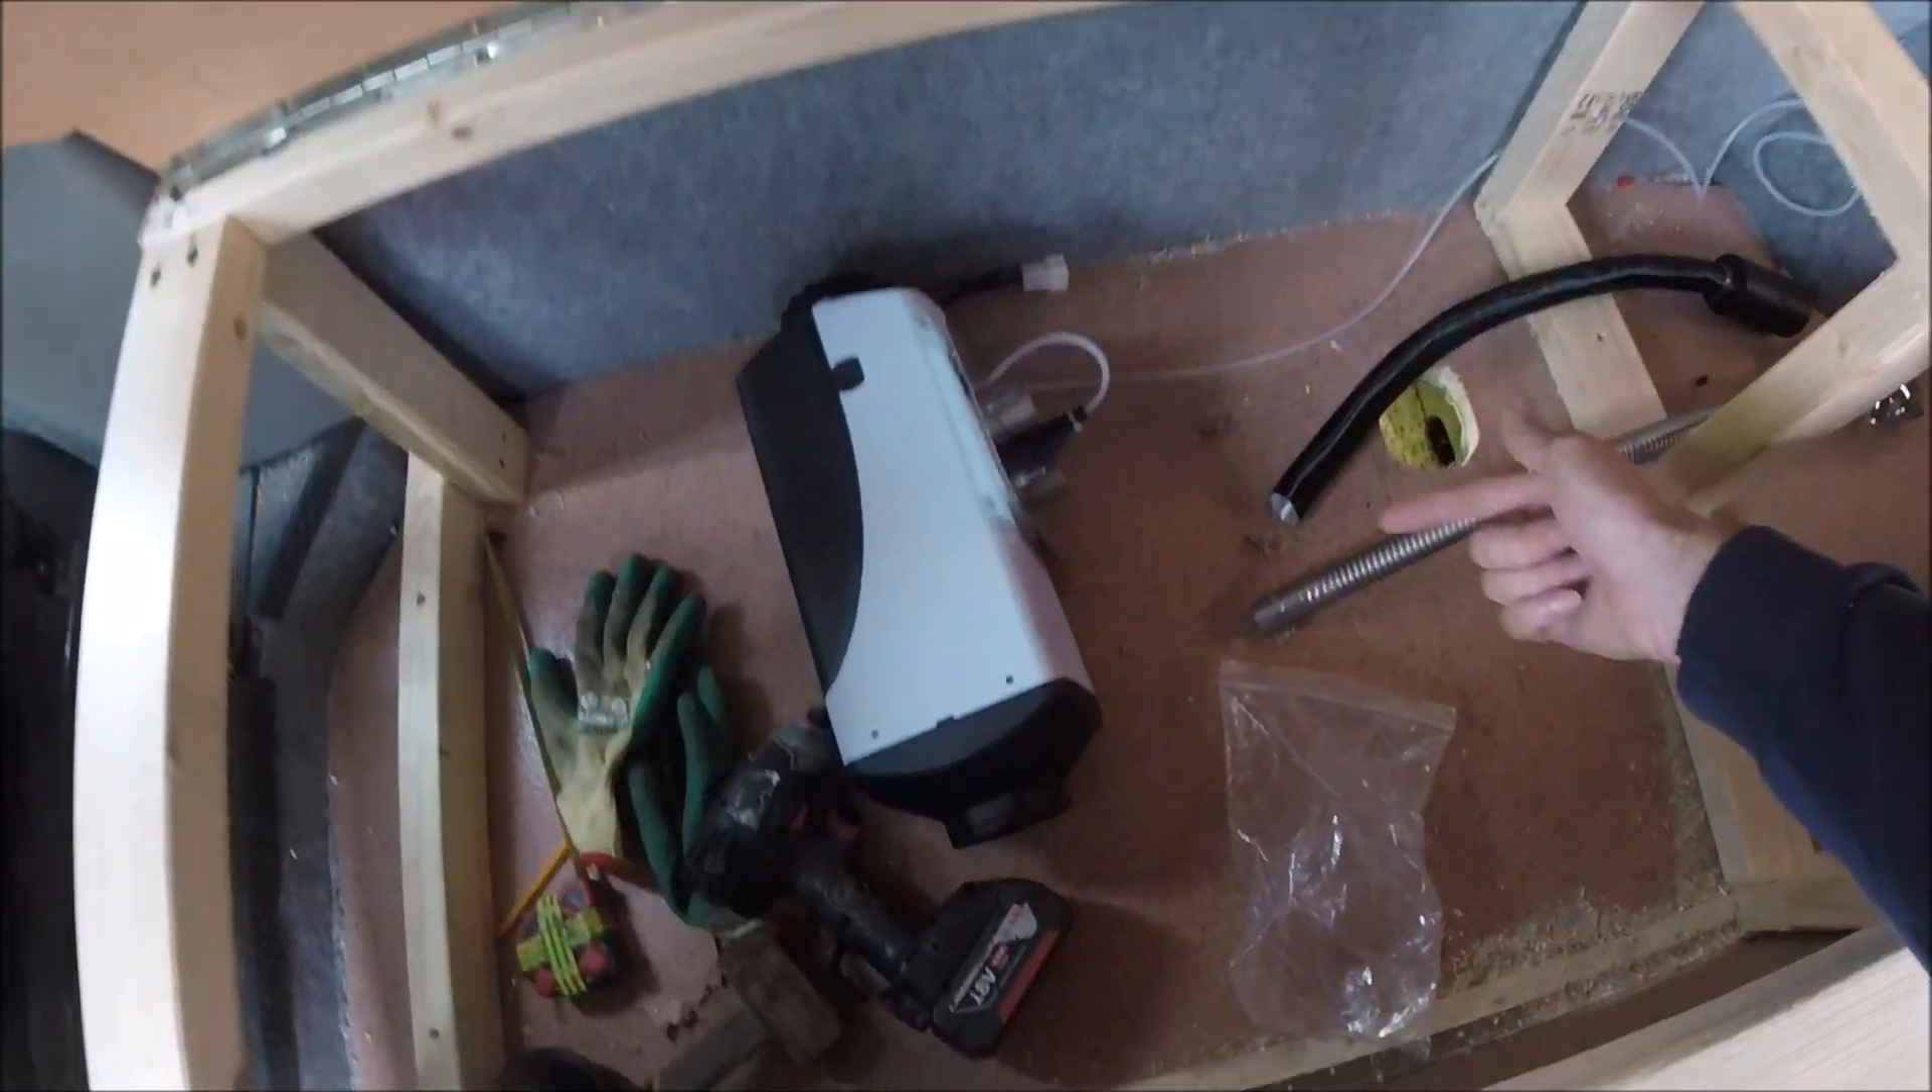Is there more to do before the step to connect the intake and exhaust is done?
Yes.